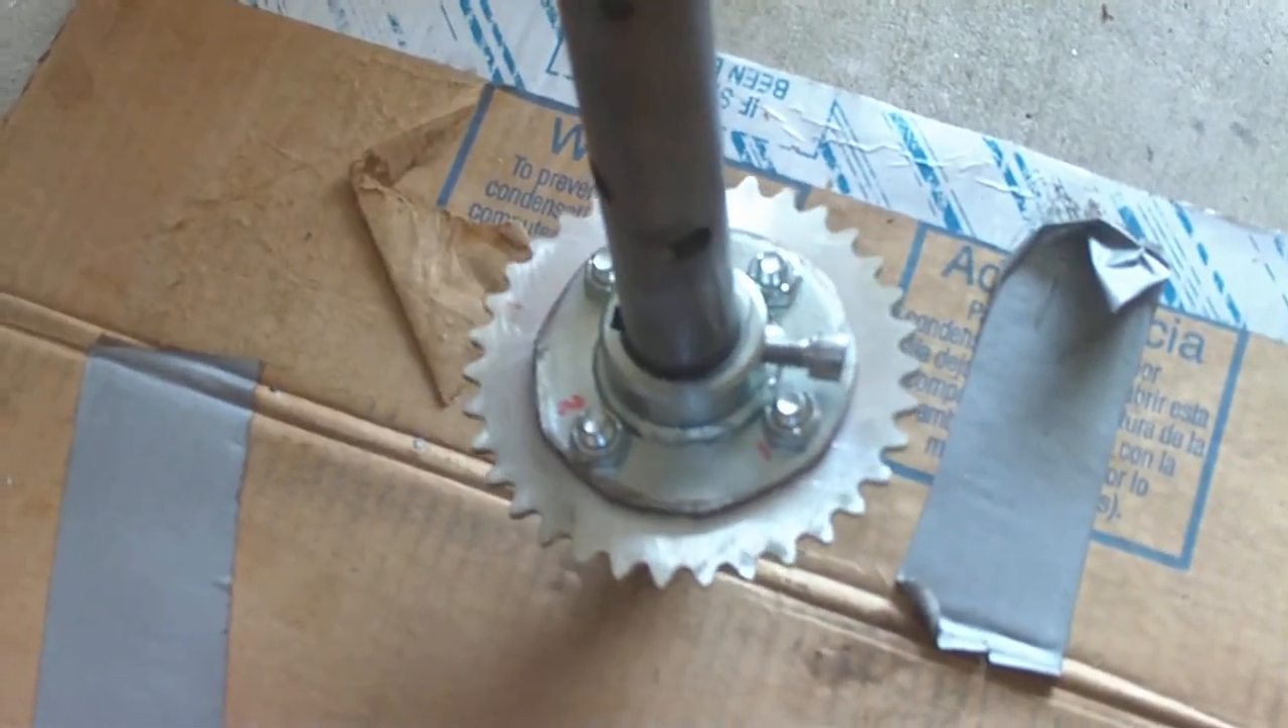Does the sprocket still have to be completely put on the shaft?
No.